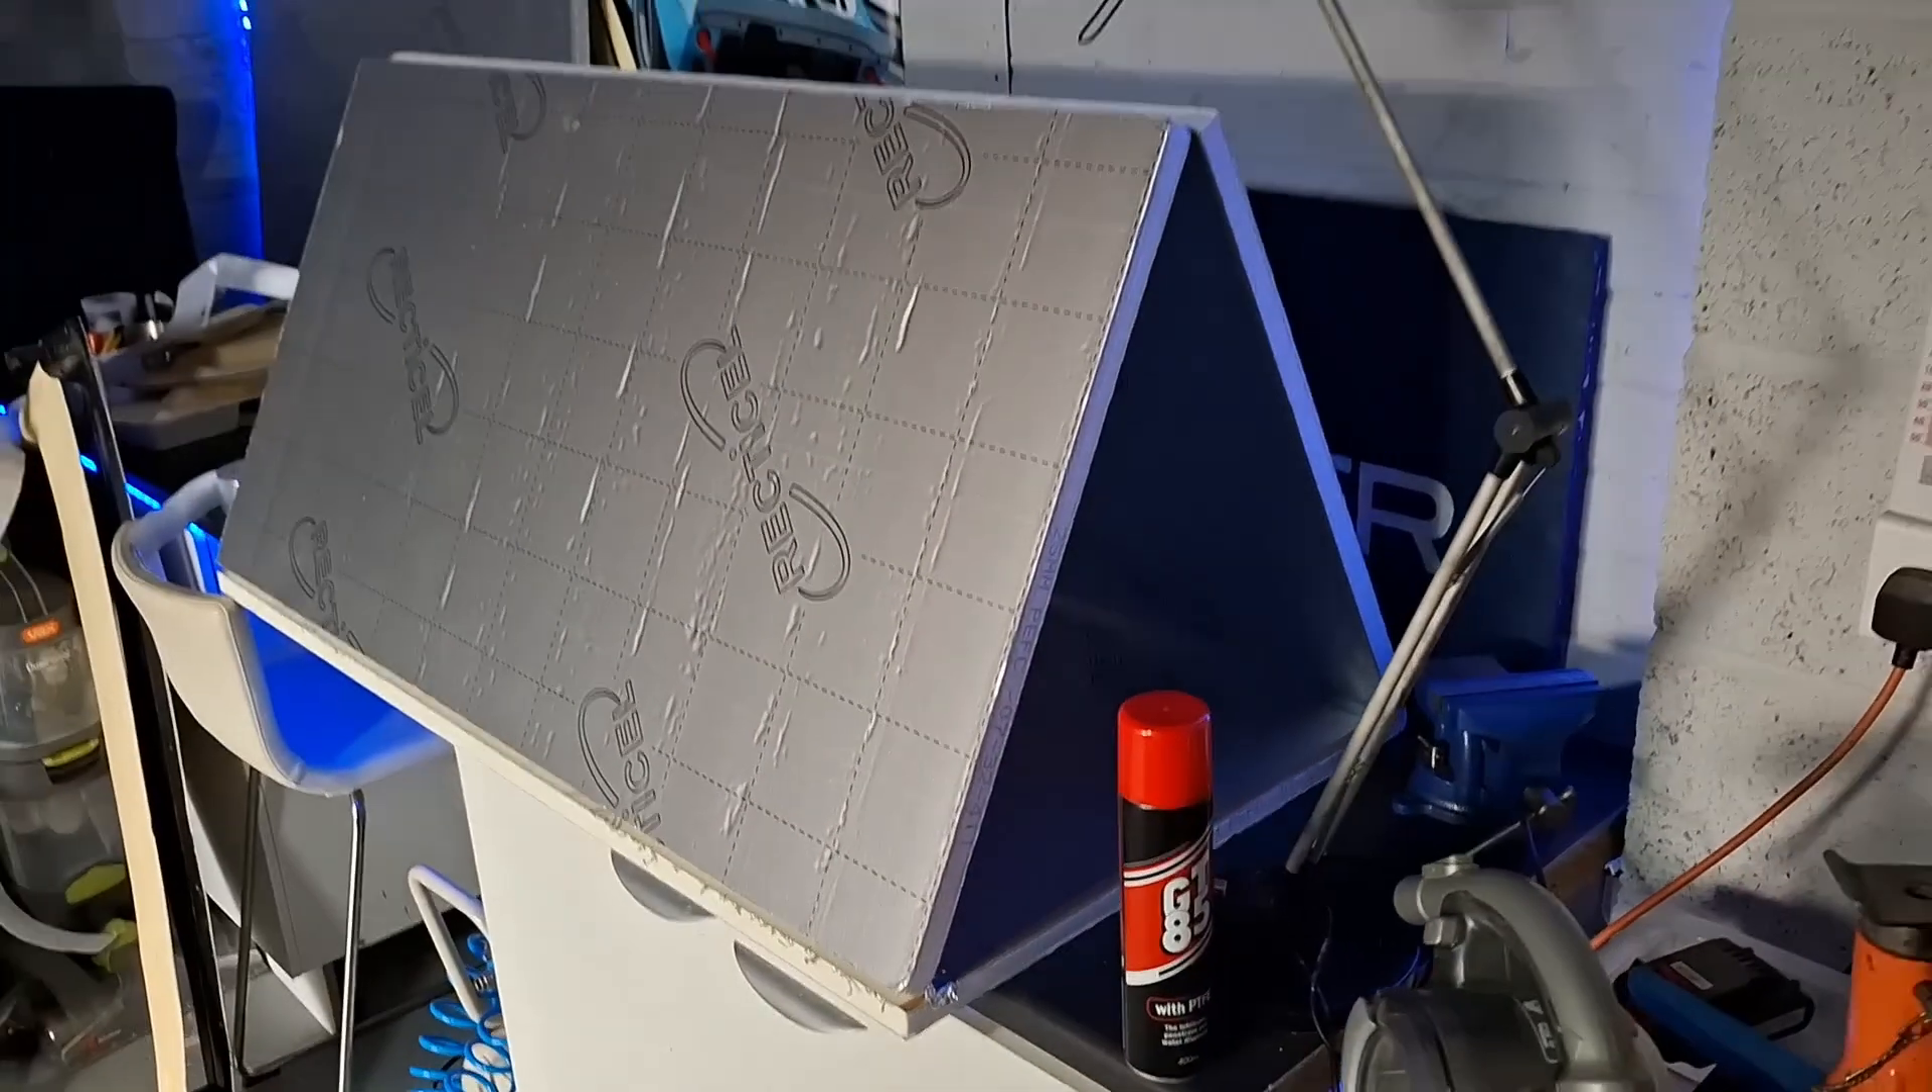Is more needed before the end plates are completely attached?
Yes.